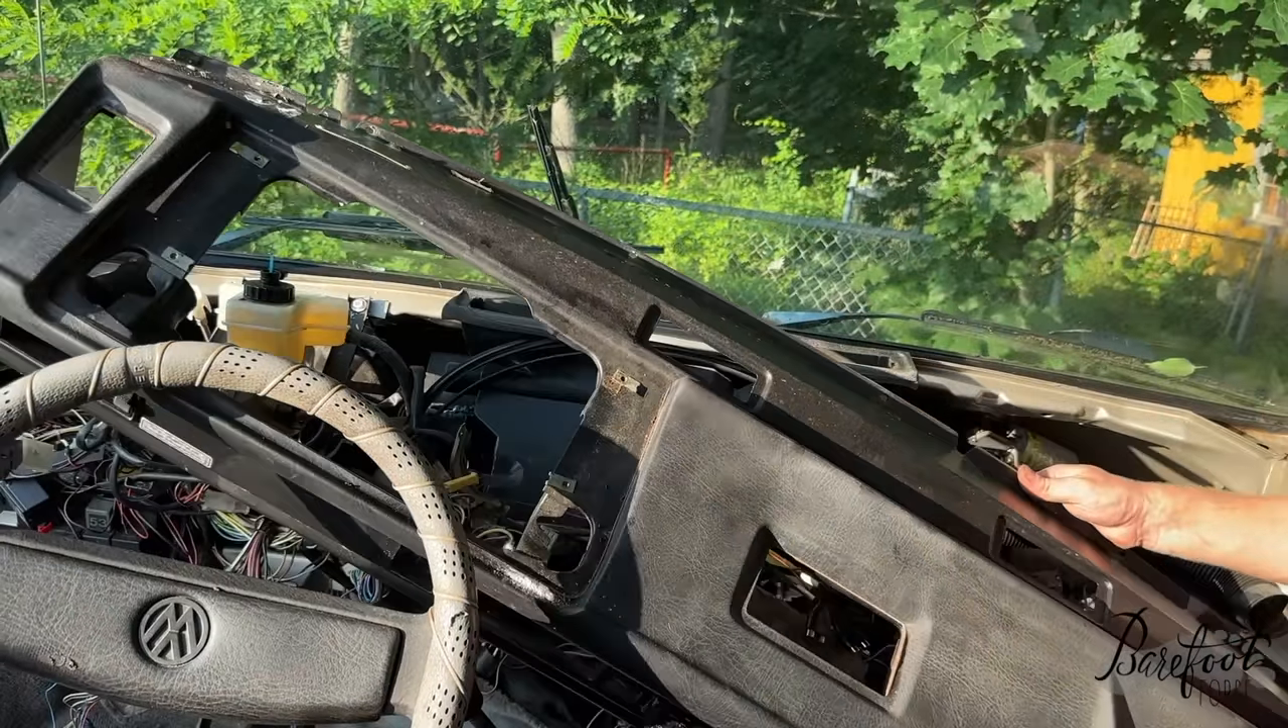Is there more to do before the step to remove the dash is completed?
Yes.